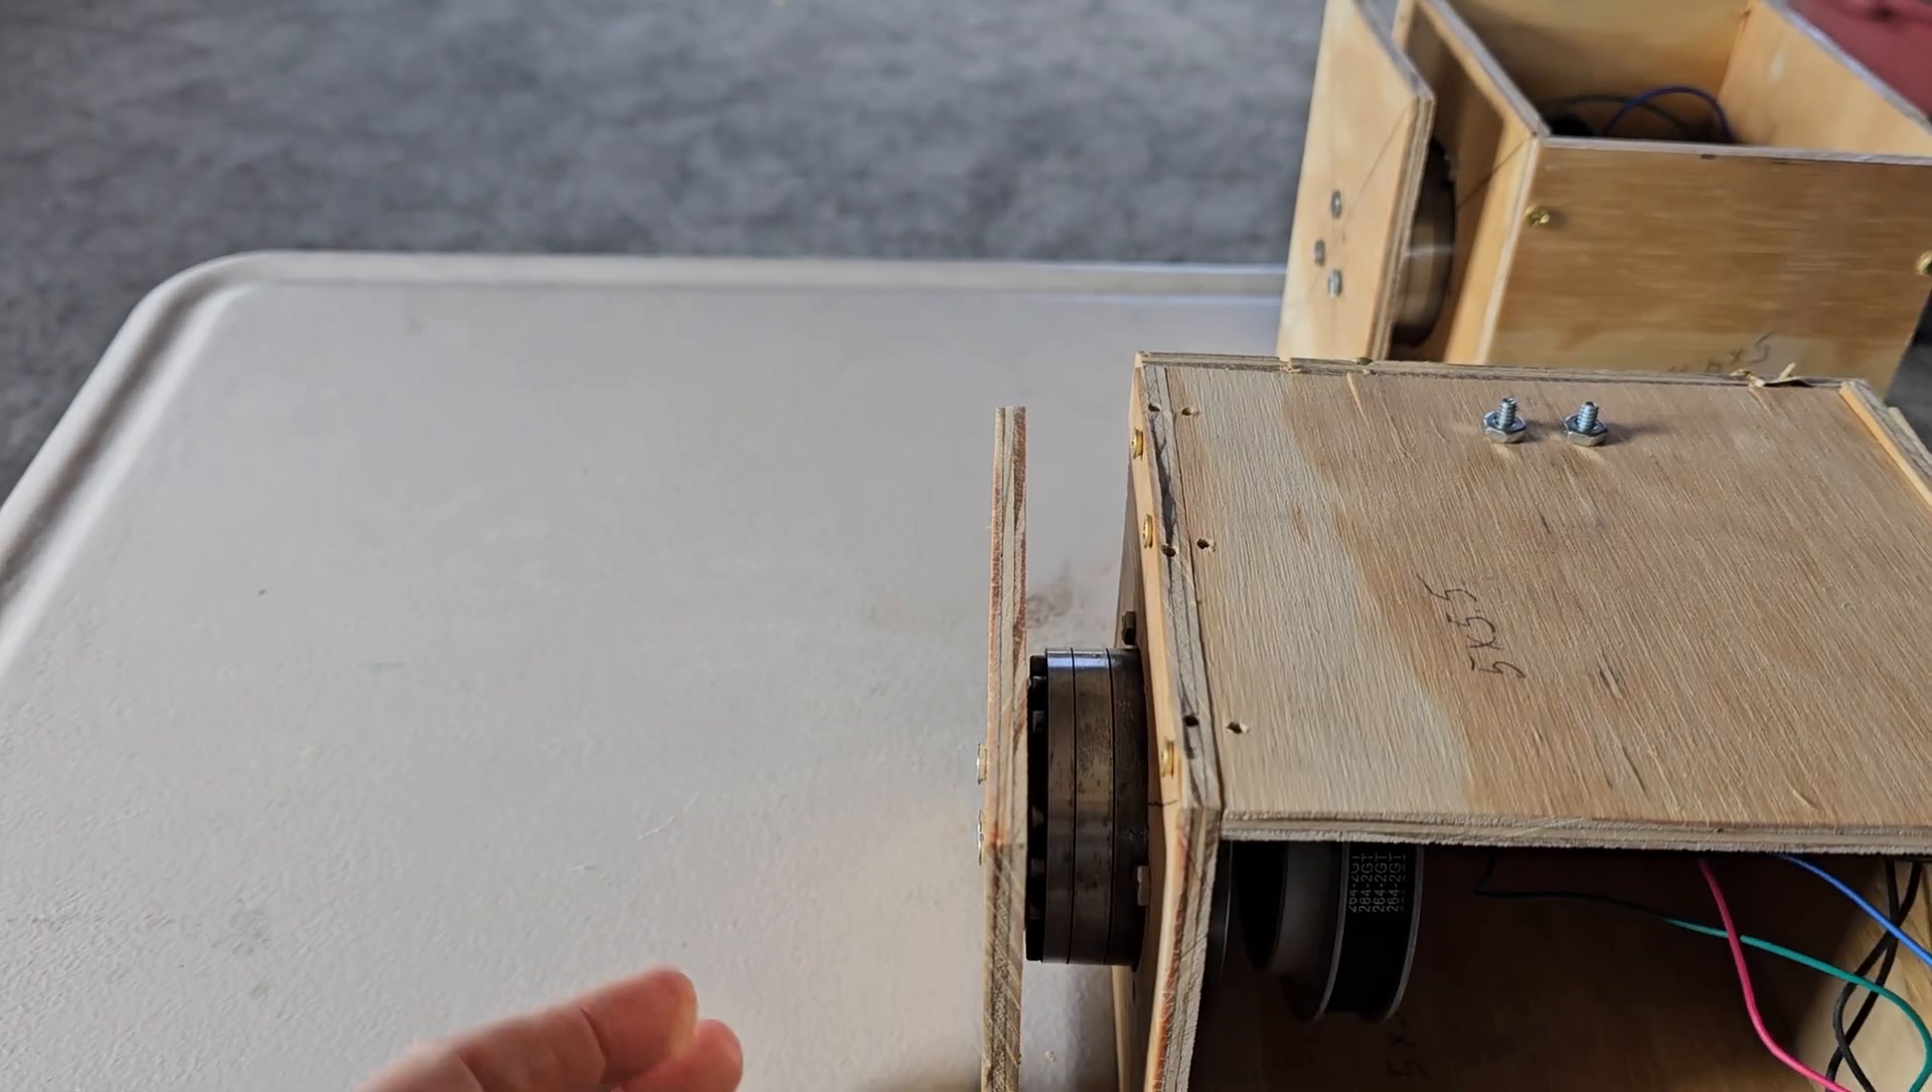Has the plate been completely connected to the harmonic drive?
Yes.